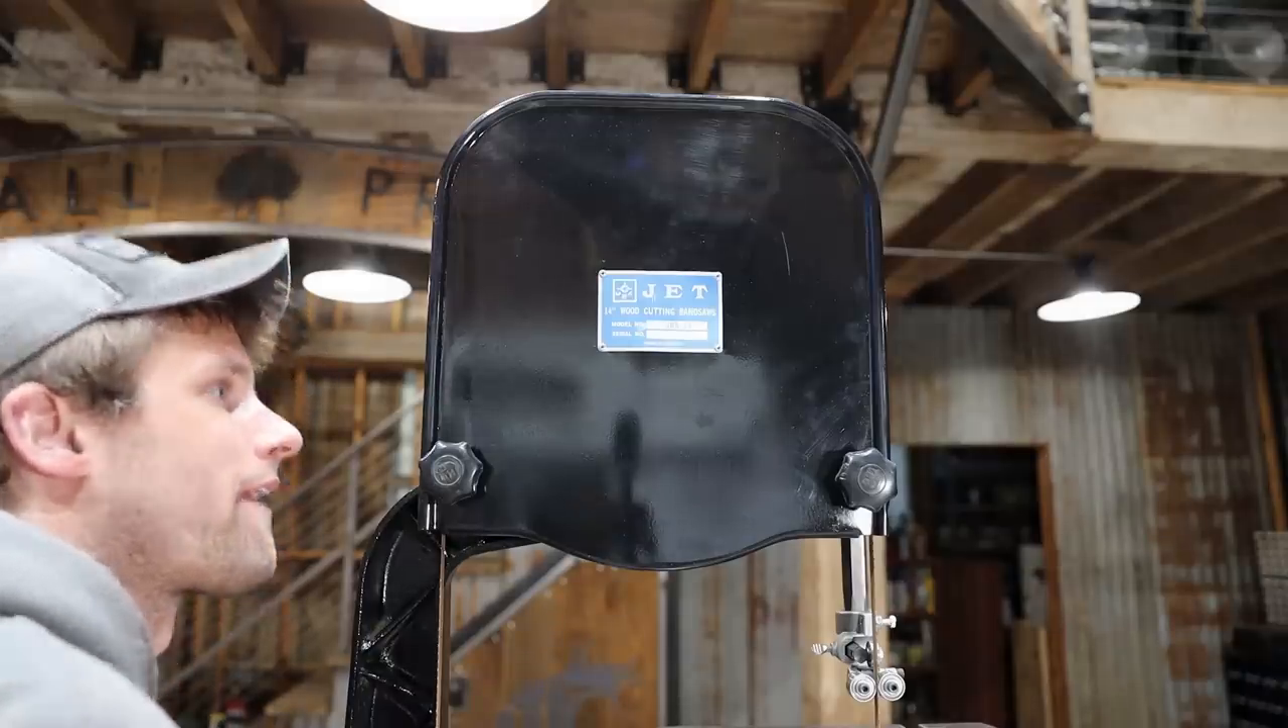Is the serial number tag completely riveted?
Yes.